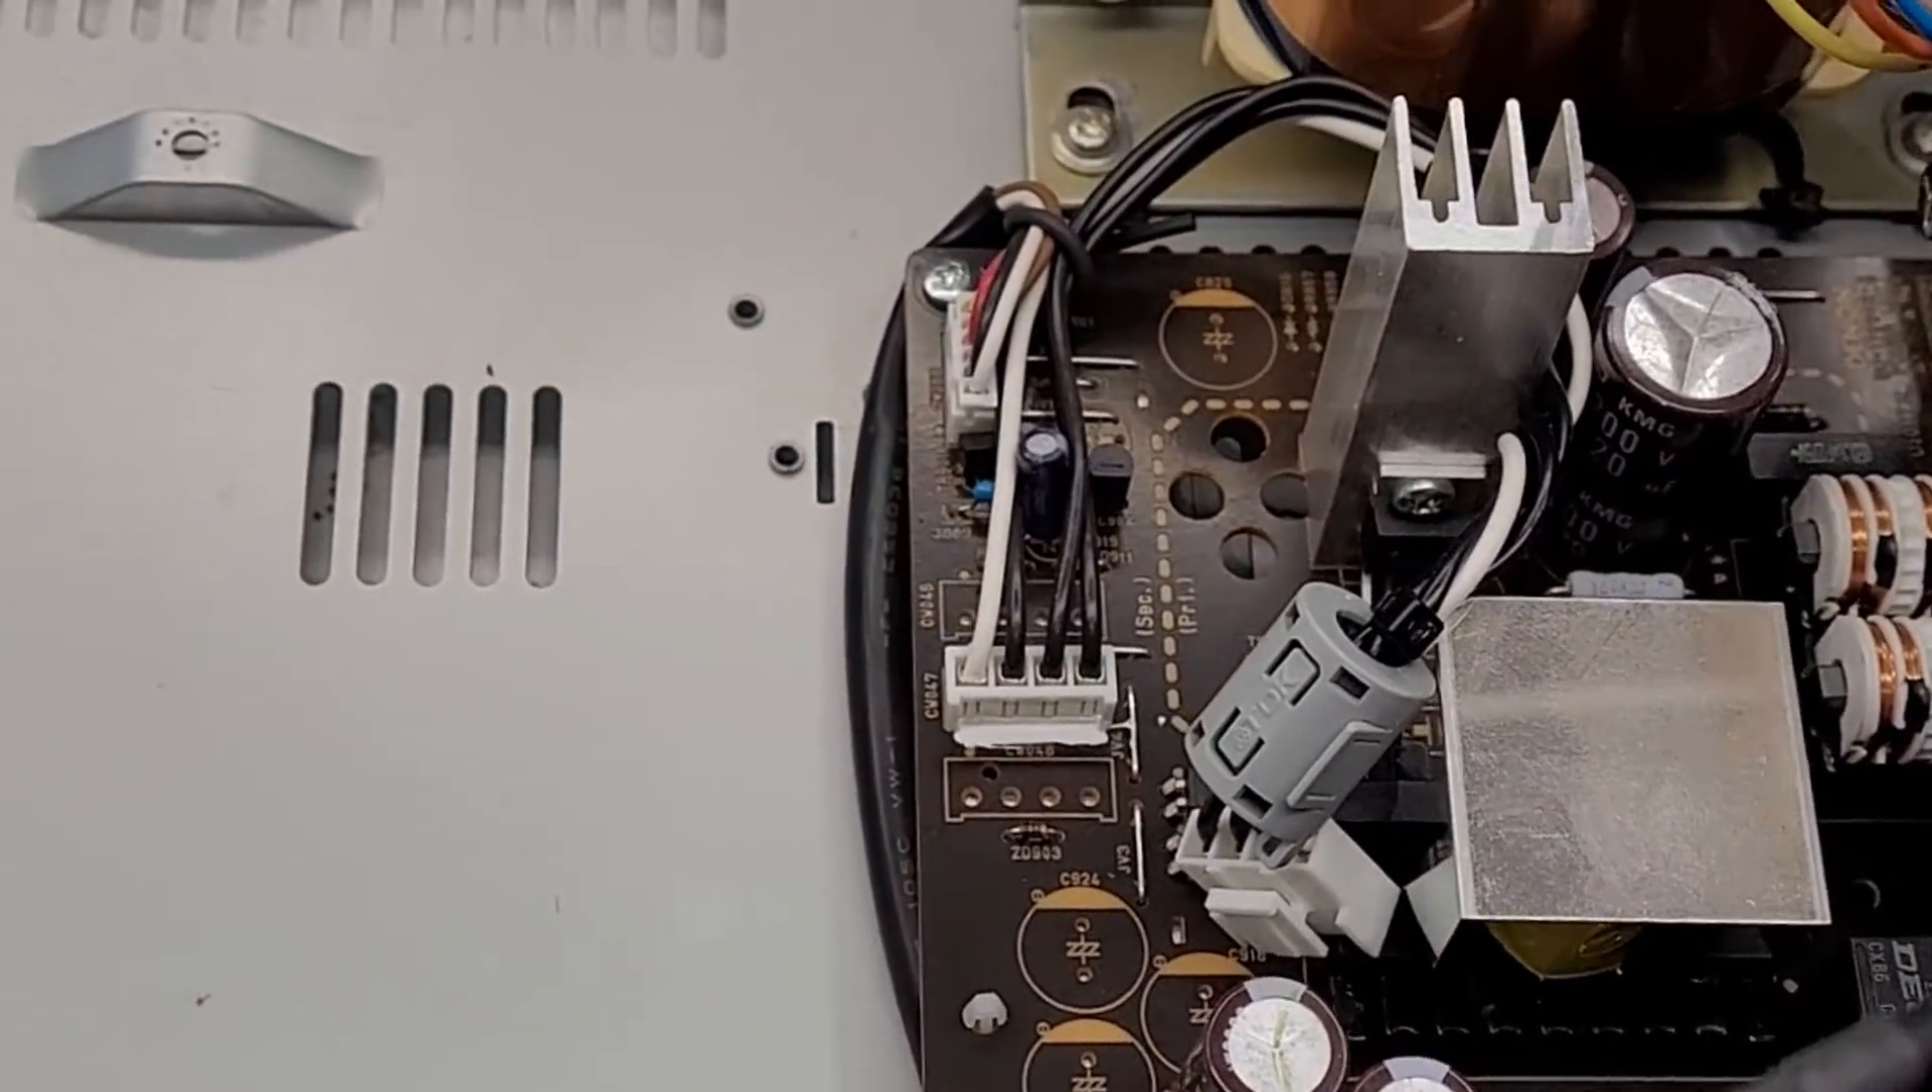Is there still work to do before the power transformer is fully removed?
Yes.